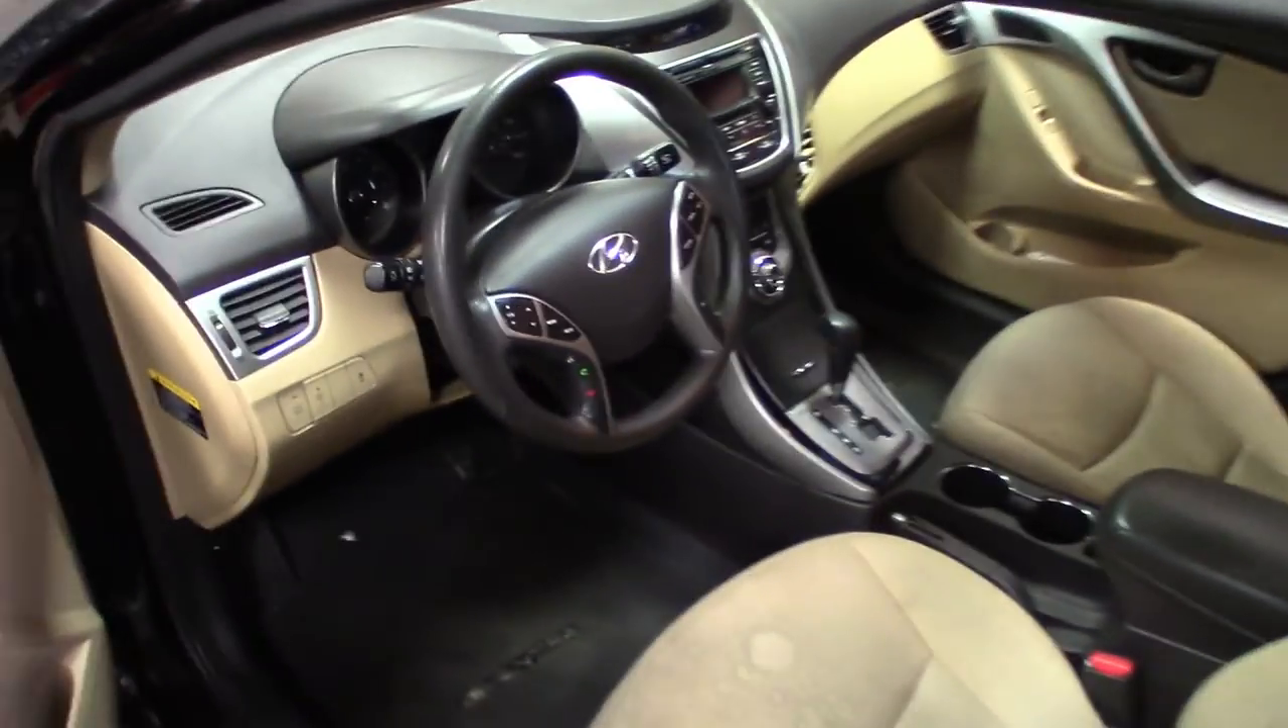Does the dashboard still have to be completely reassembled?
No.